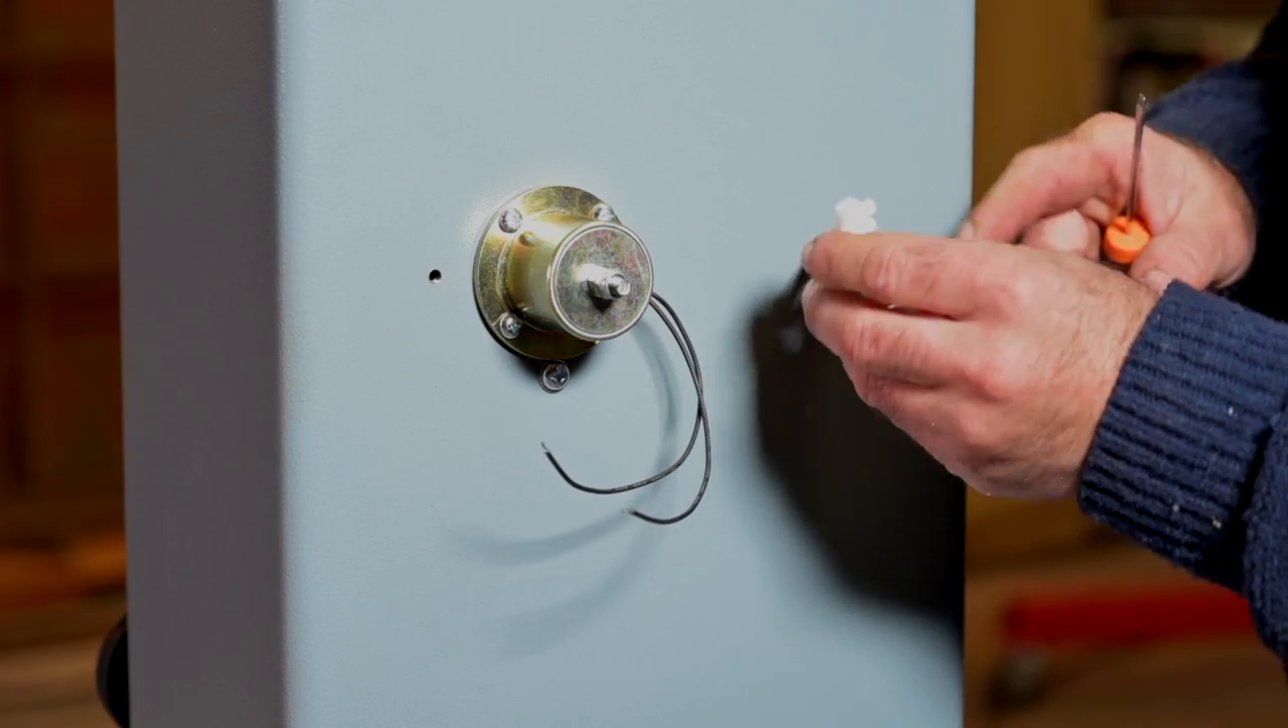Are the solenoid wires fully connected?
No.